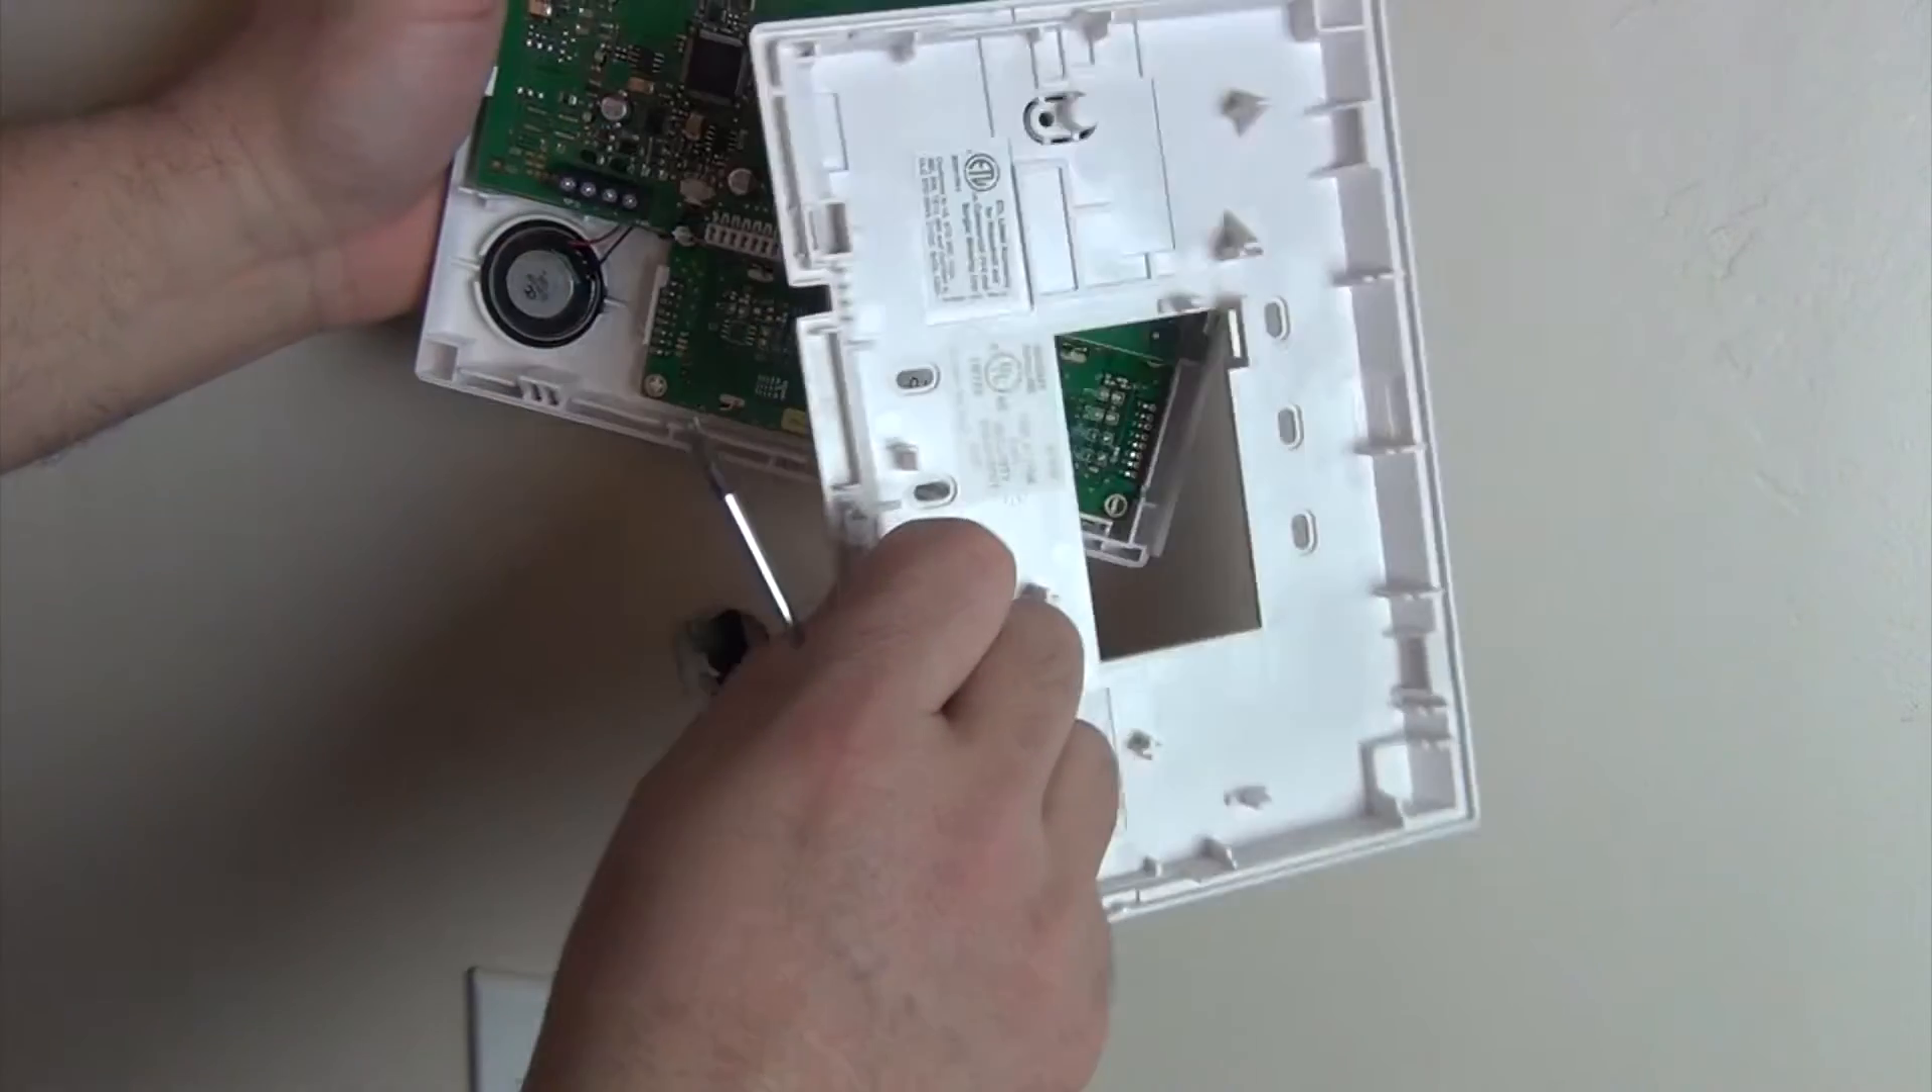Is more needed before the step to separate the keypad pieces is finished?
No.